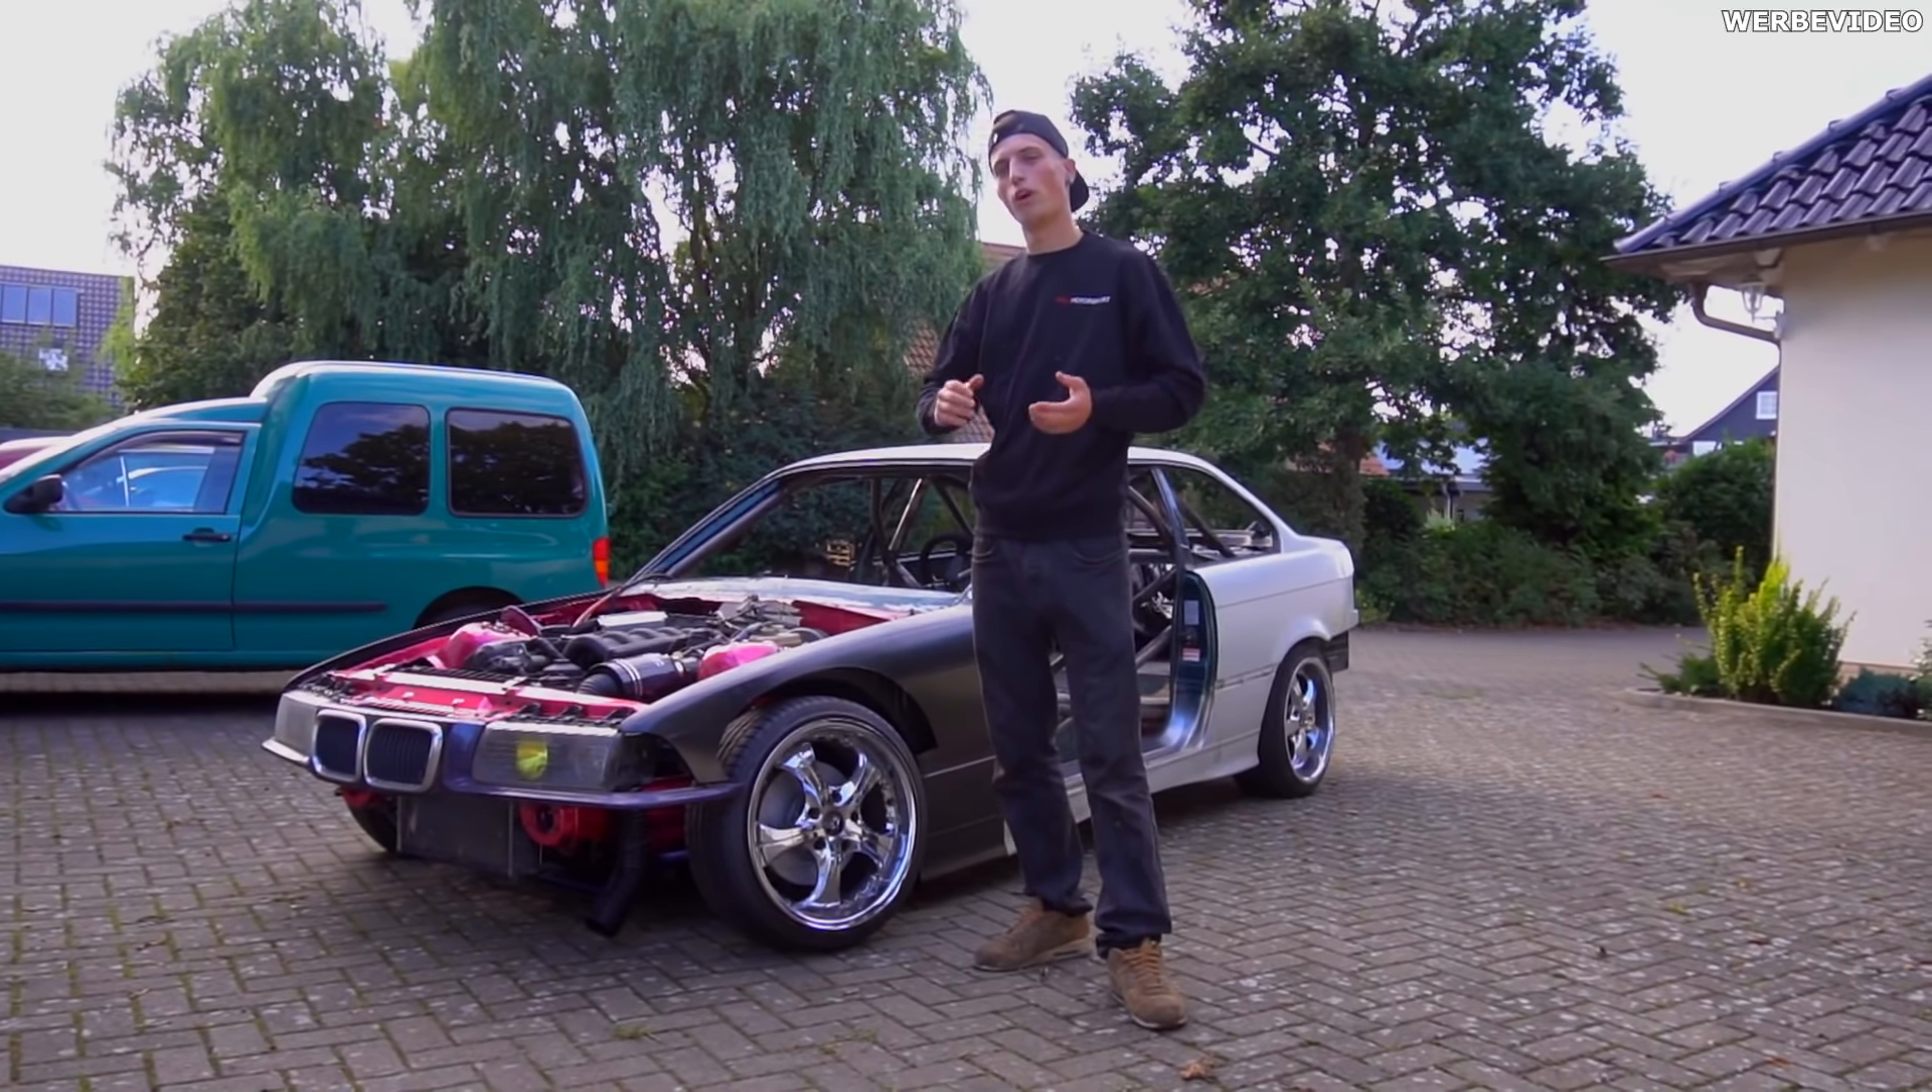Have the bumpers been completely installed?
No.